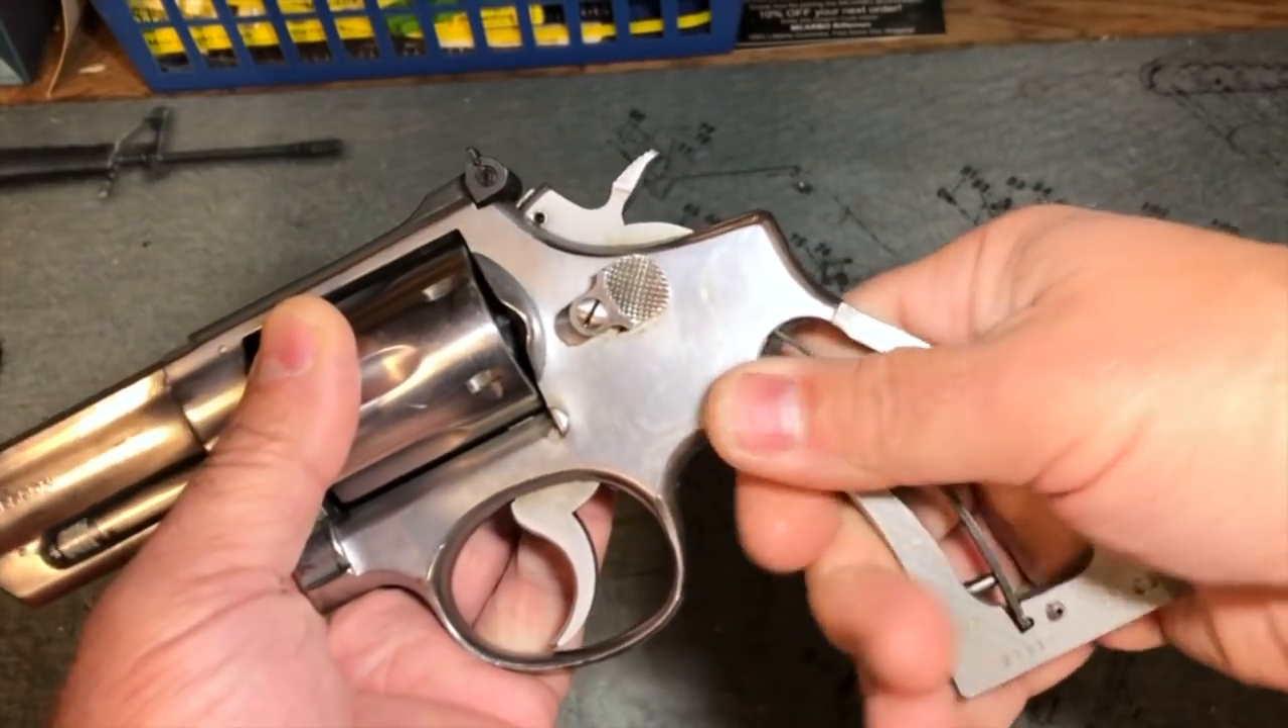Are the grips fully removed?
Yes.